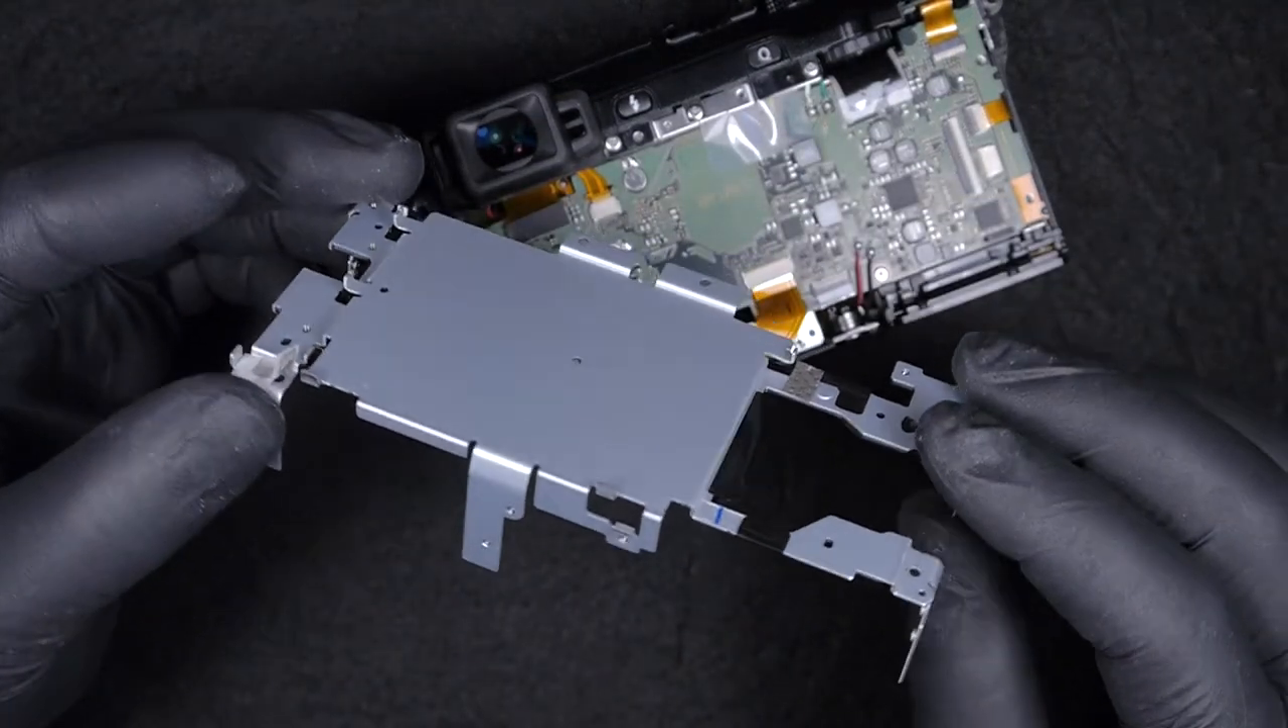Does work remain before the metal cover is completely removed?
No.